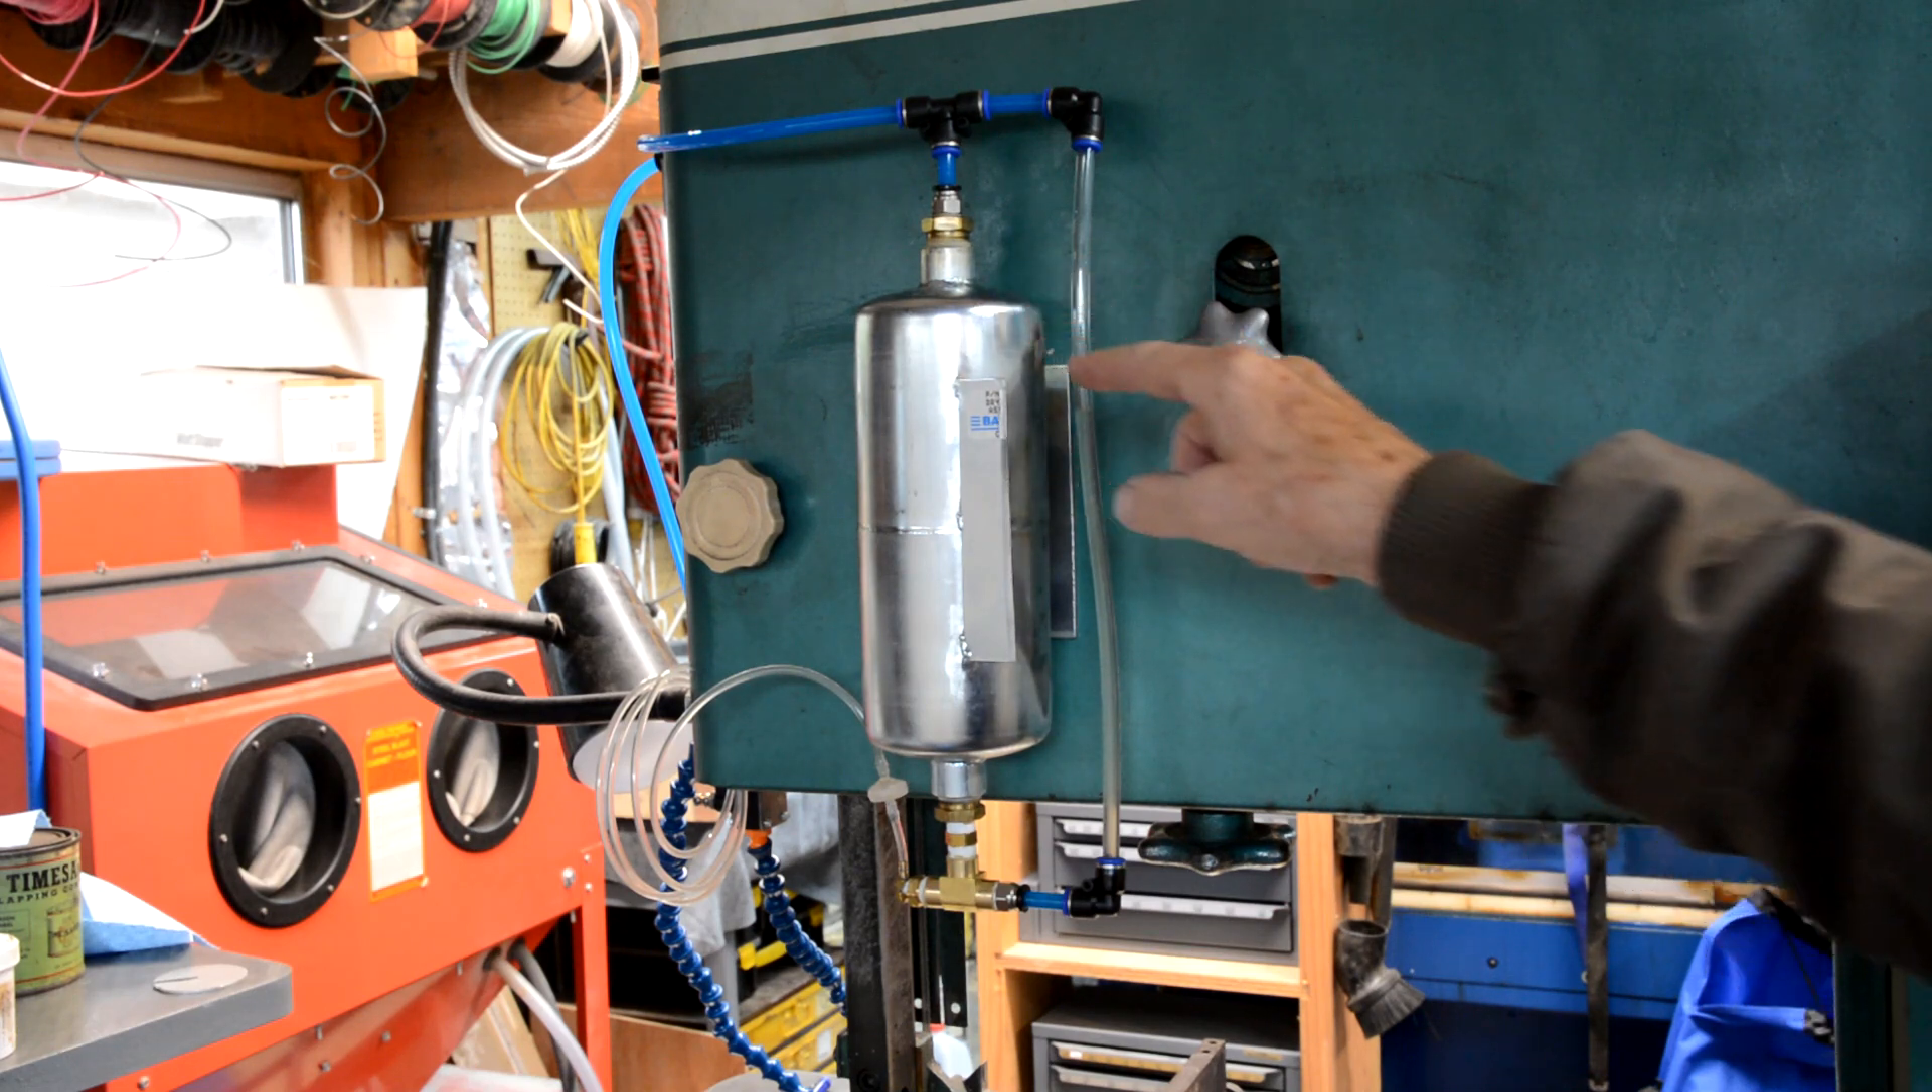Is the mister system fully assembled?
Yes.